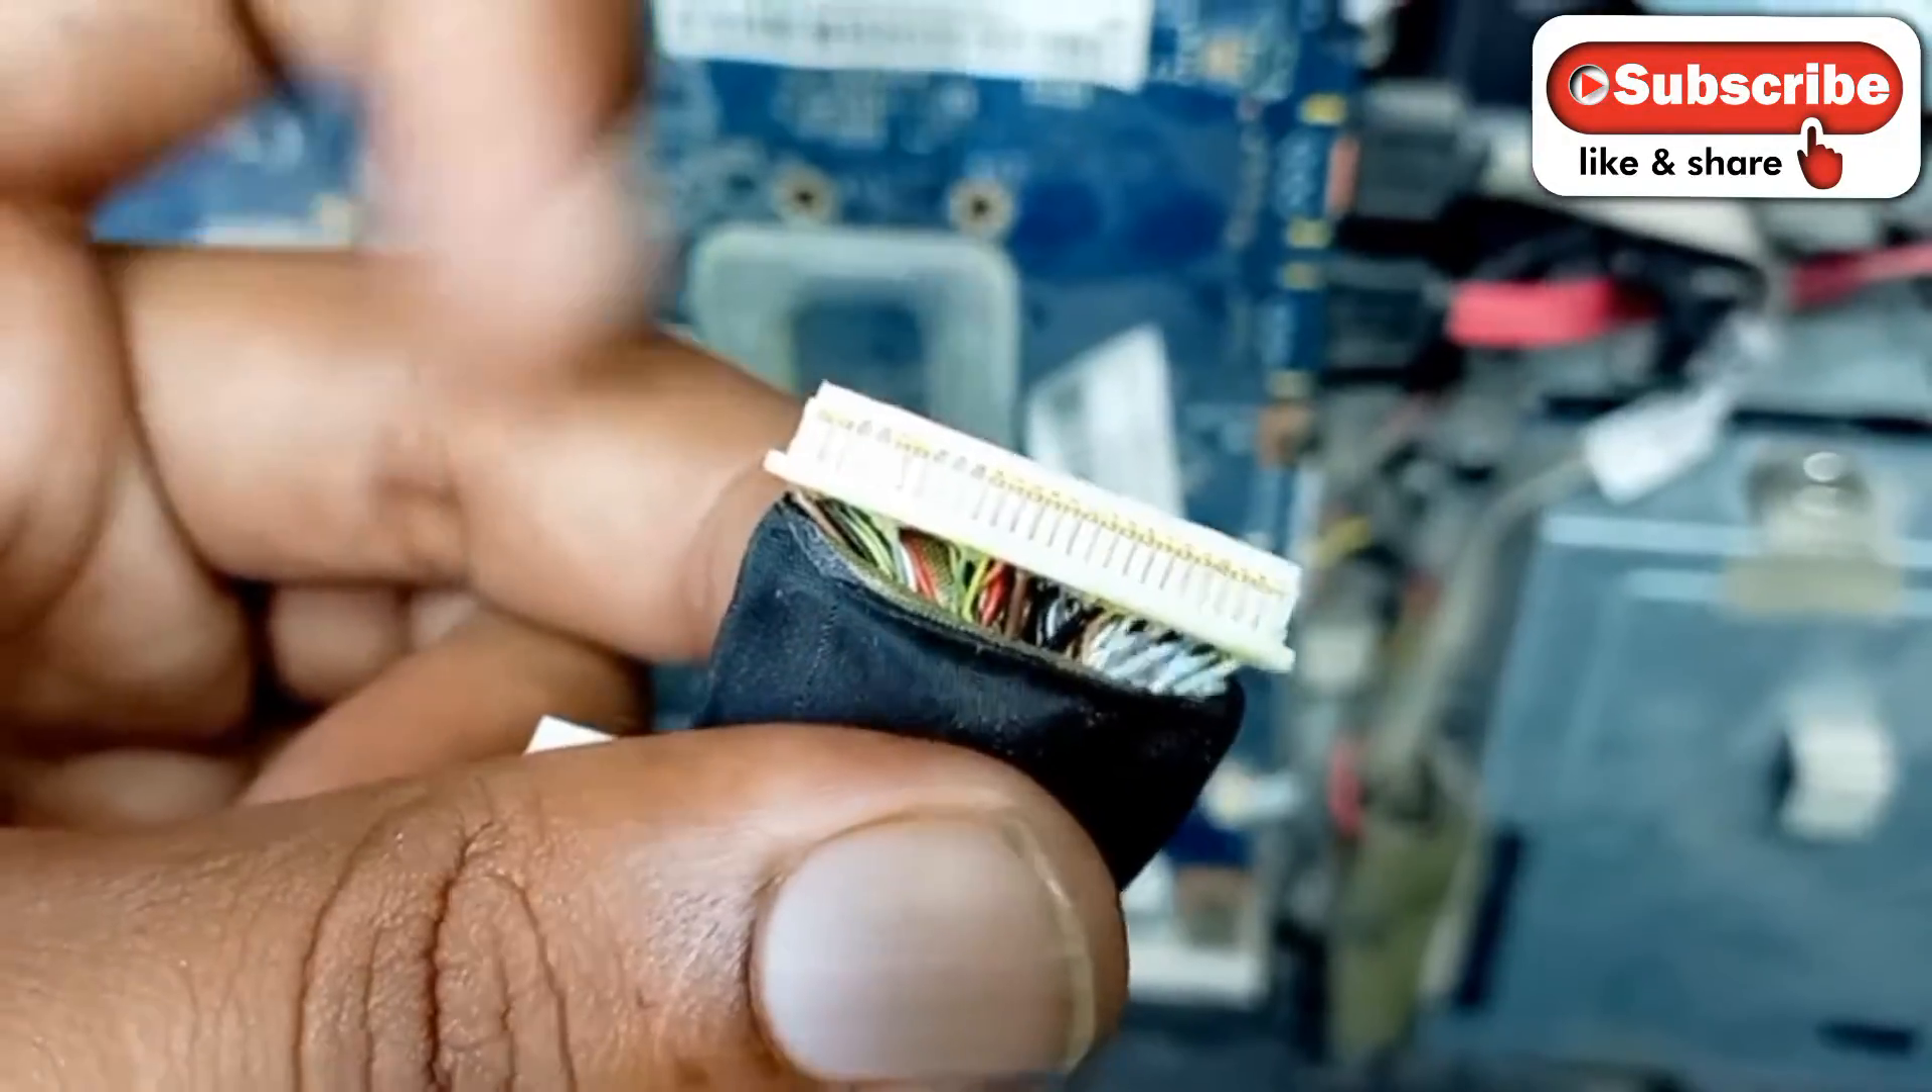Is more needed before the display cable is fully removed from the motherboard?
No.